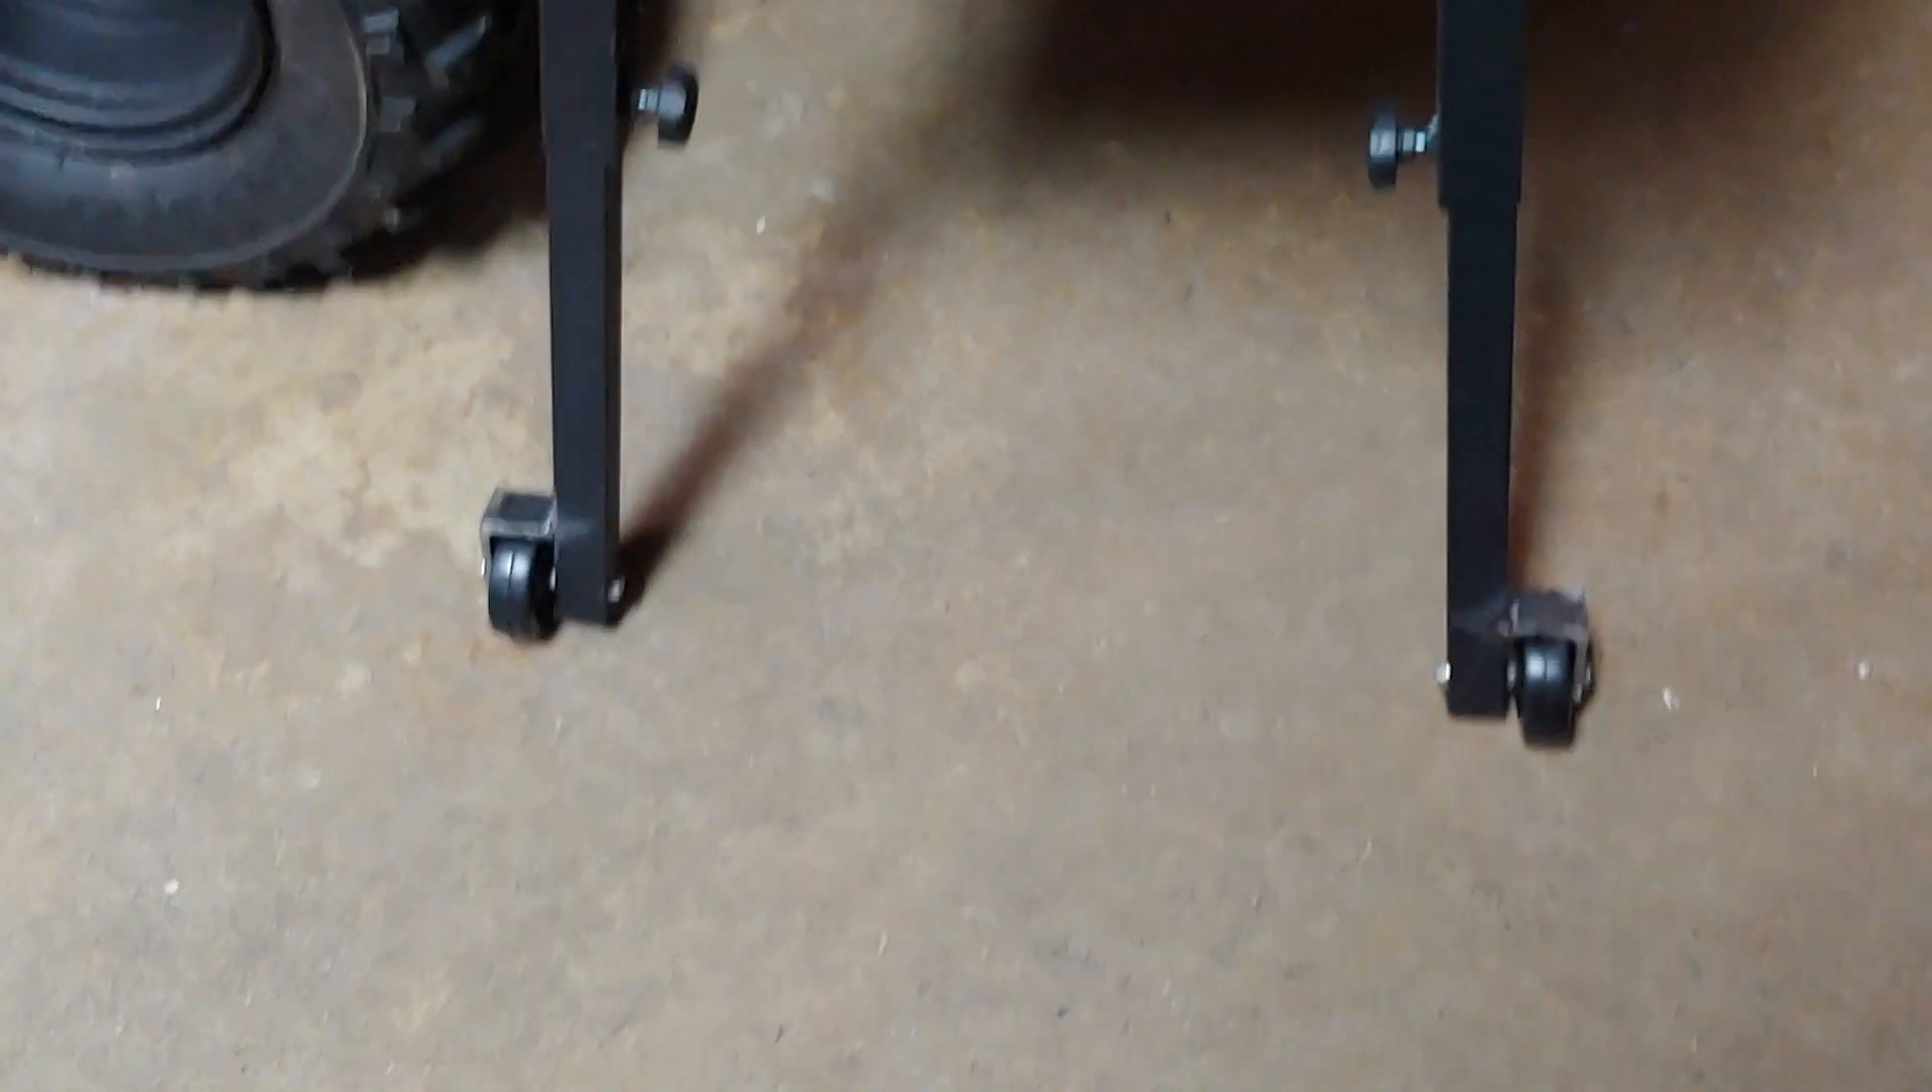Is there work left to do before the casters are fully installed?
No.